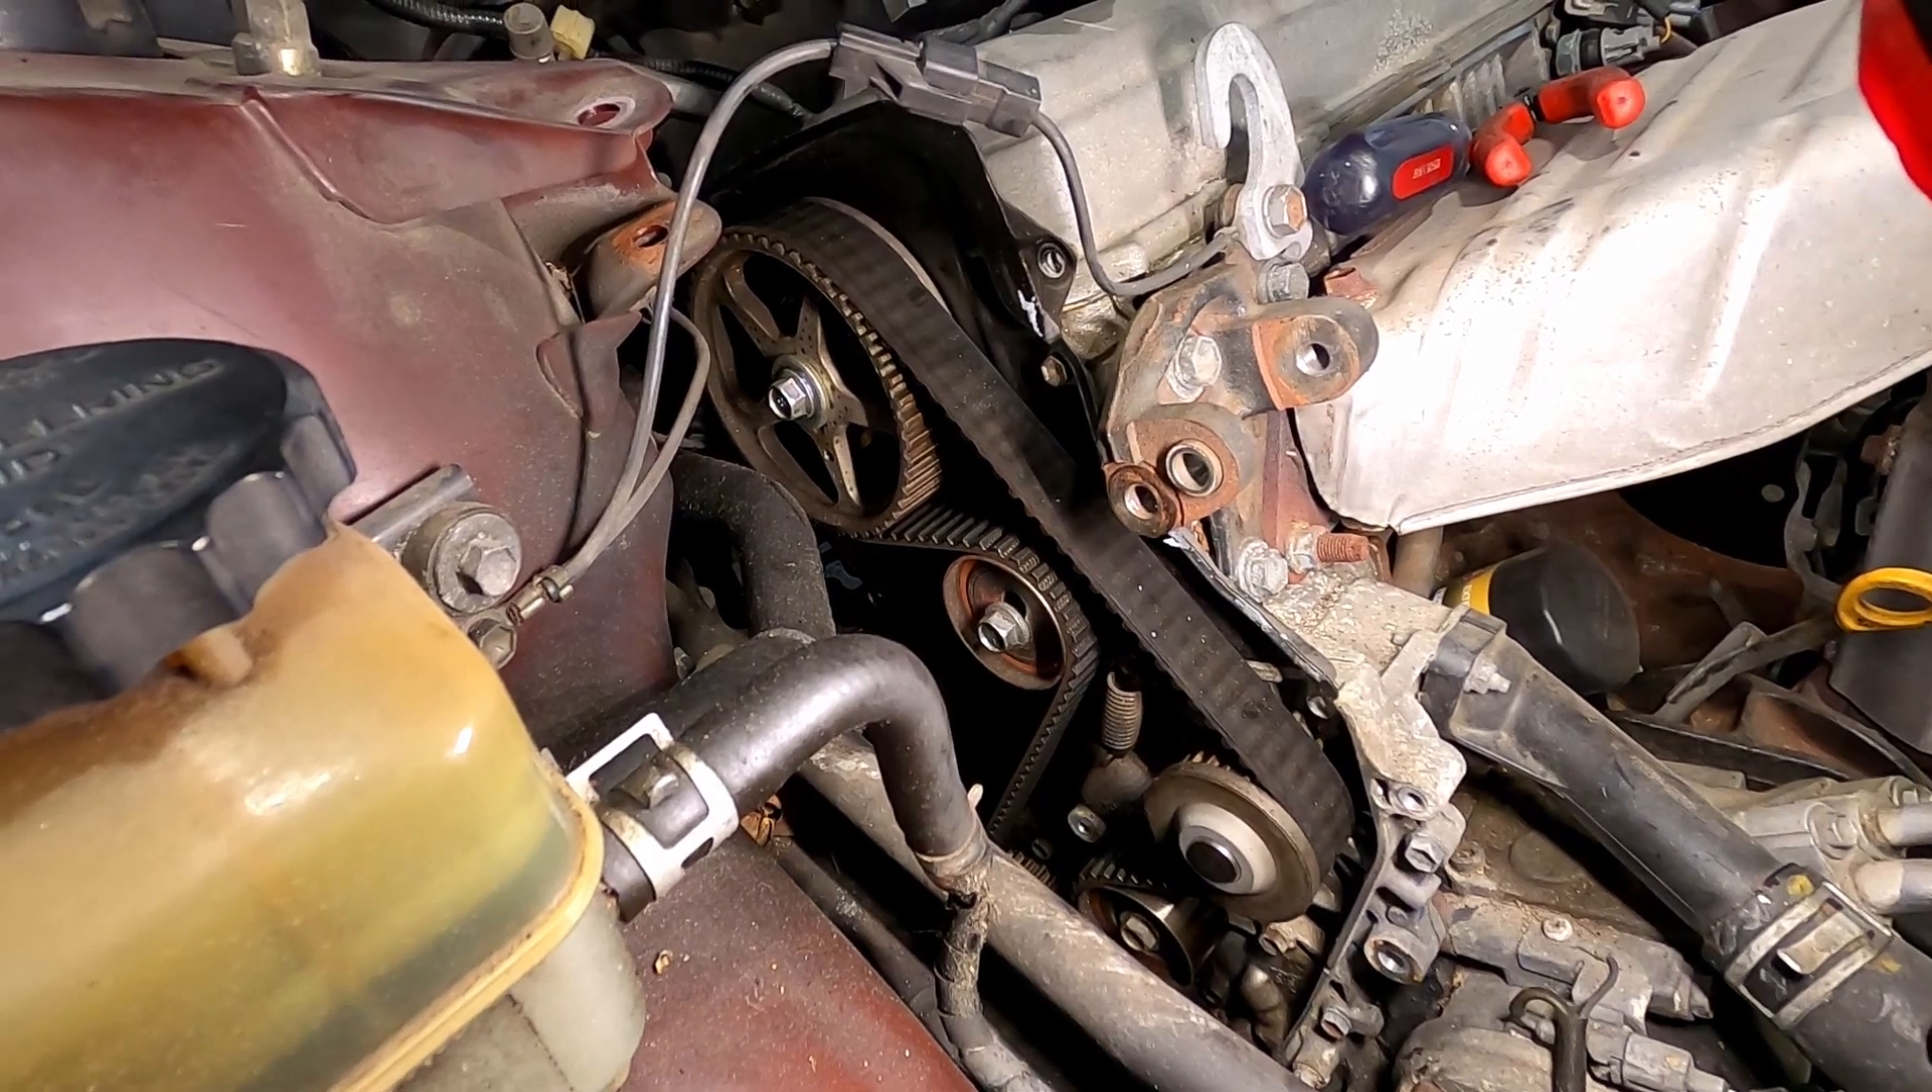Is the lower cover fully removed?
Yes.